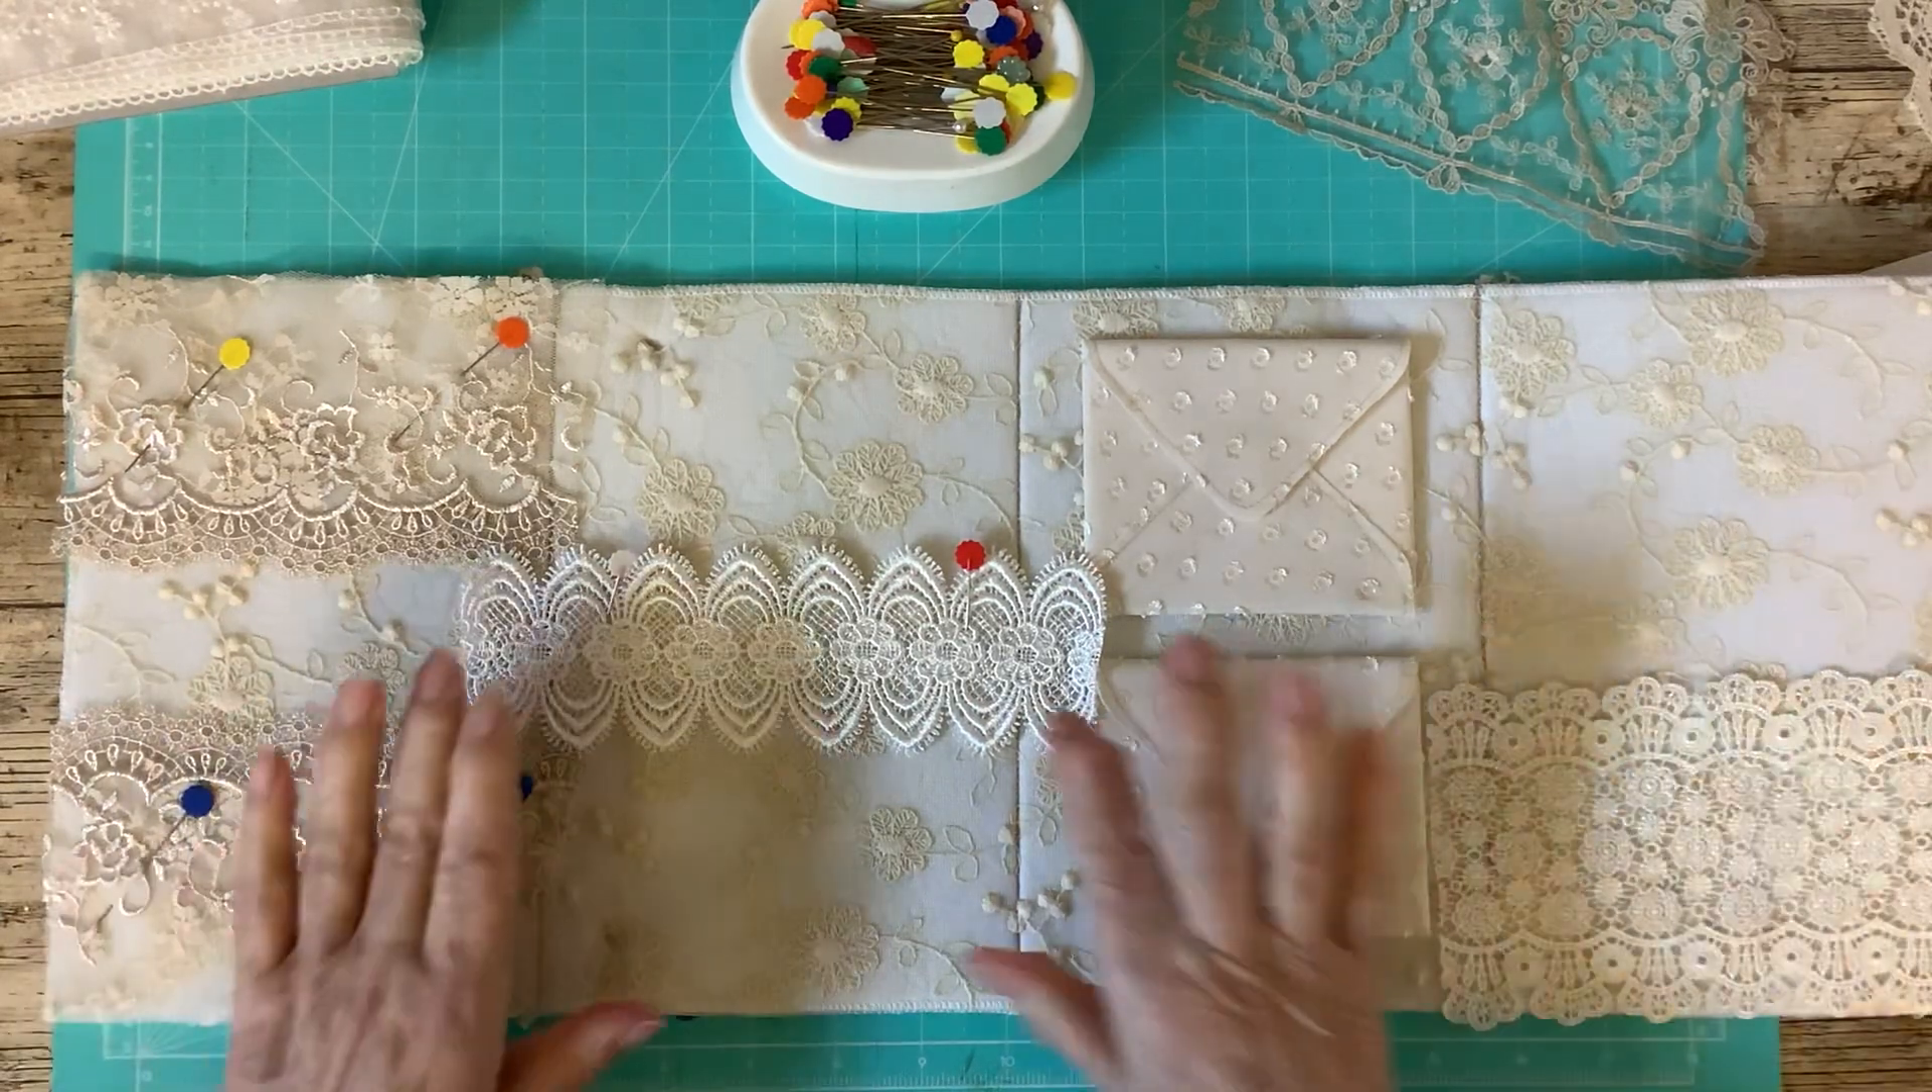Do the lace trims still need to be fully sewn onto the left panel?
Yes.